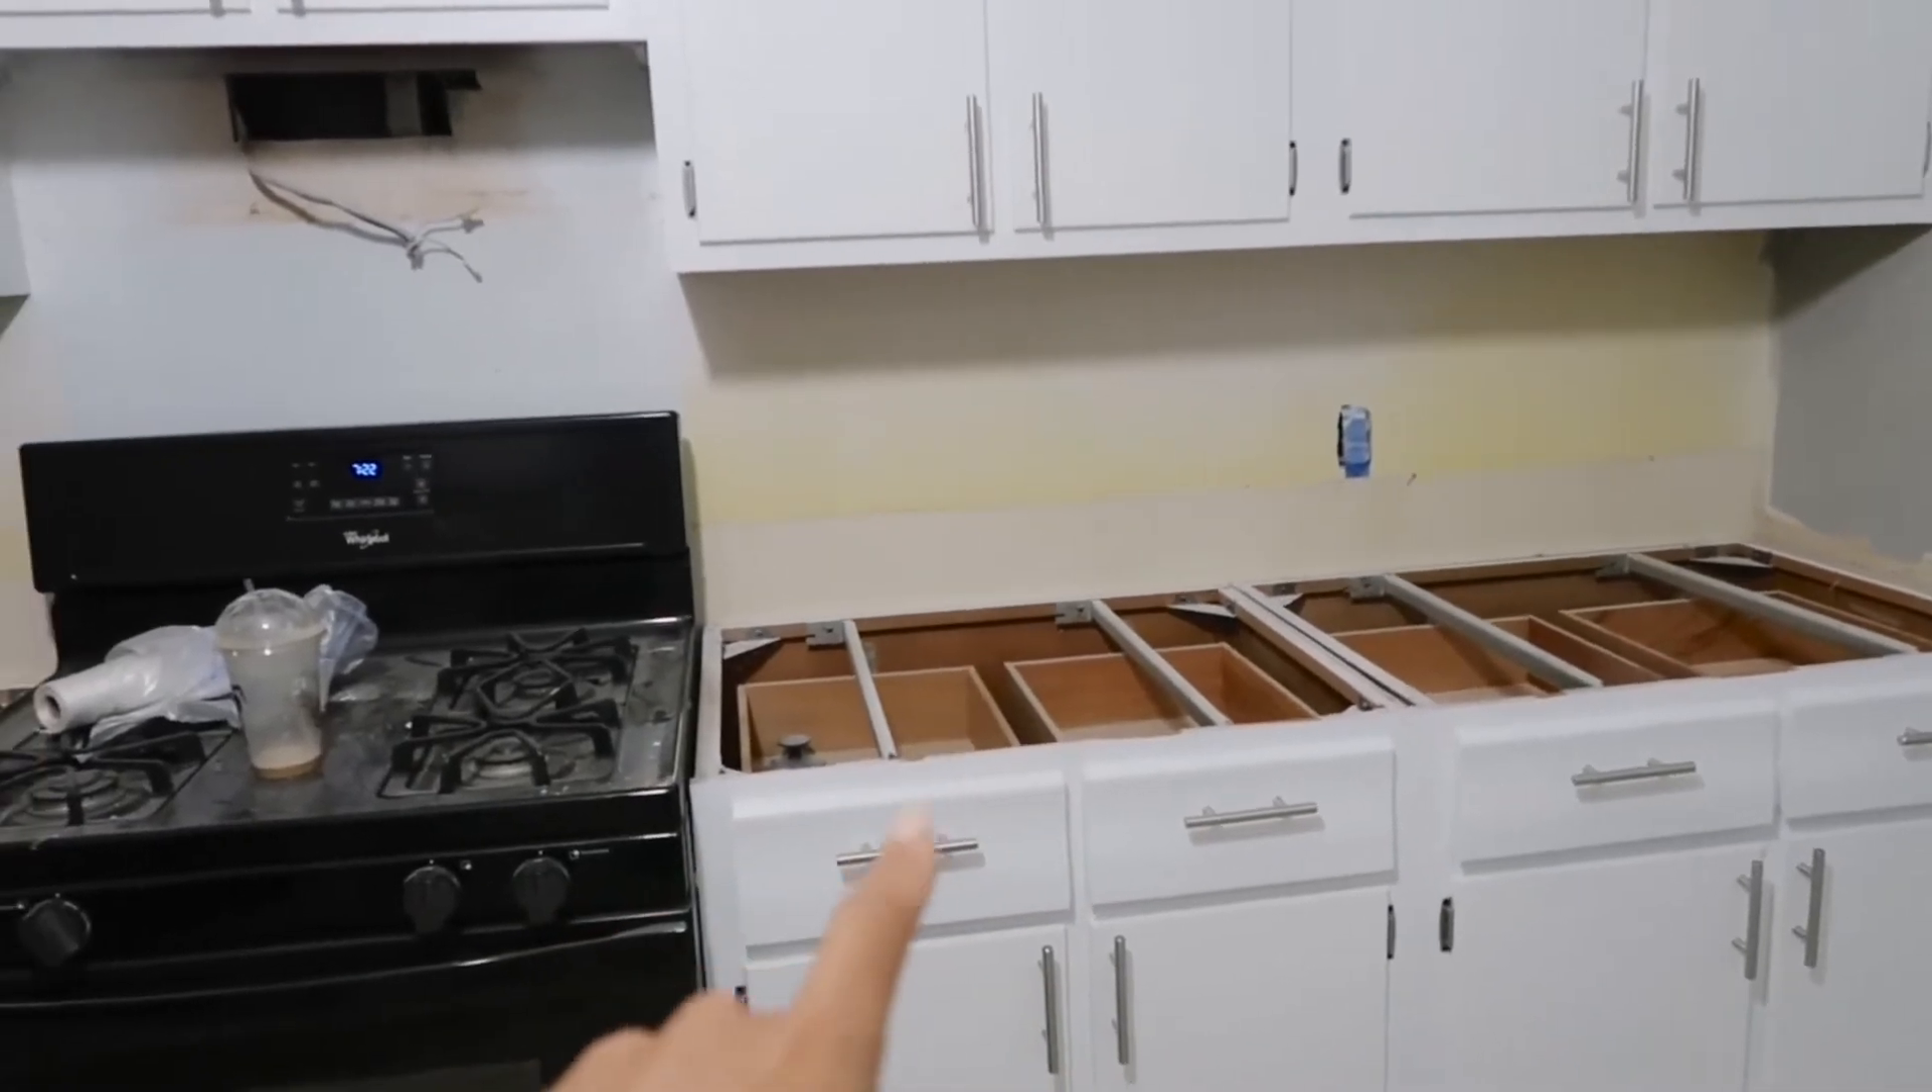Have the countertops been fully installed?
No.